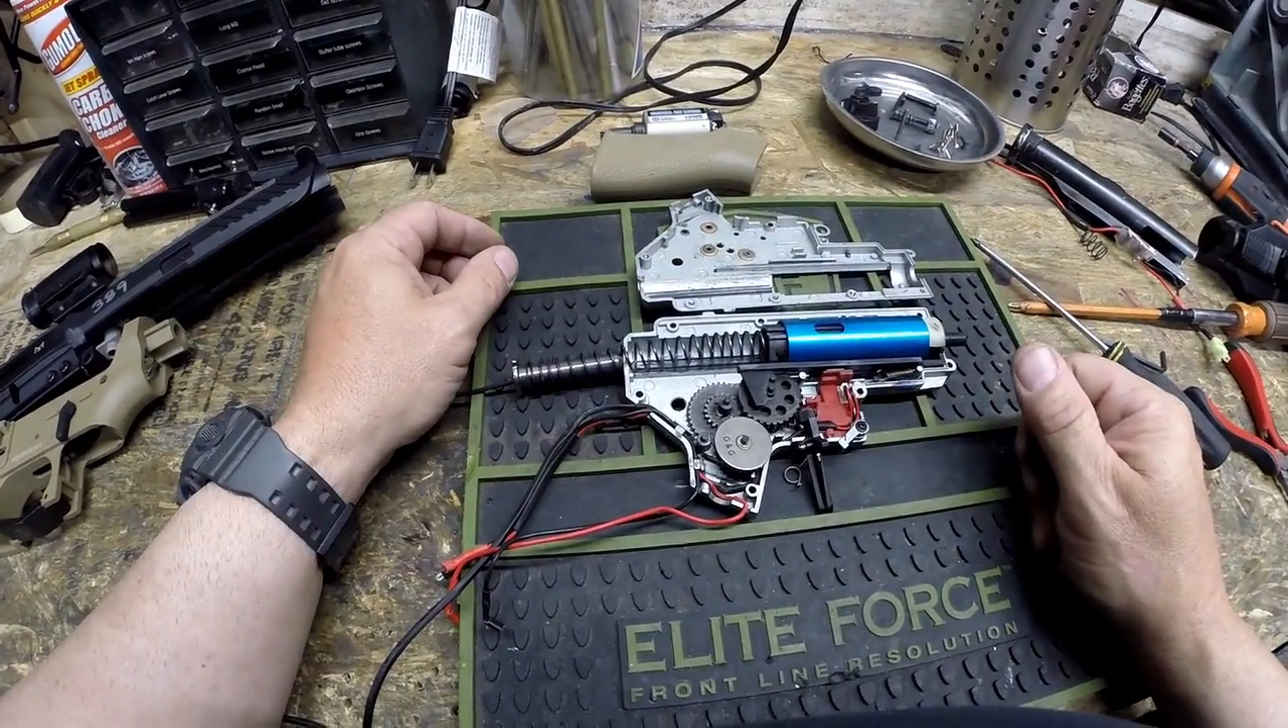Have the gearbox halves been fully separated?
Yes.